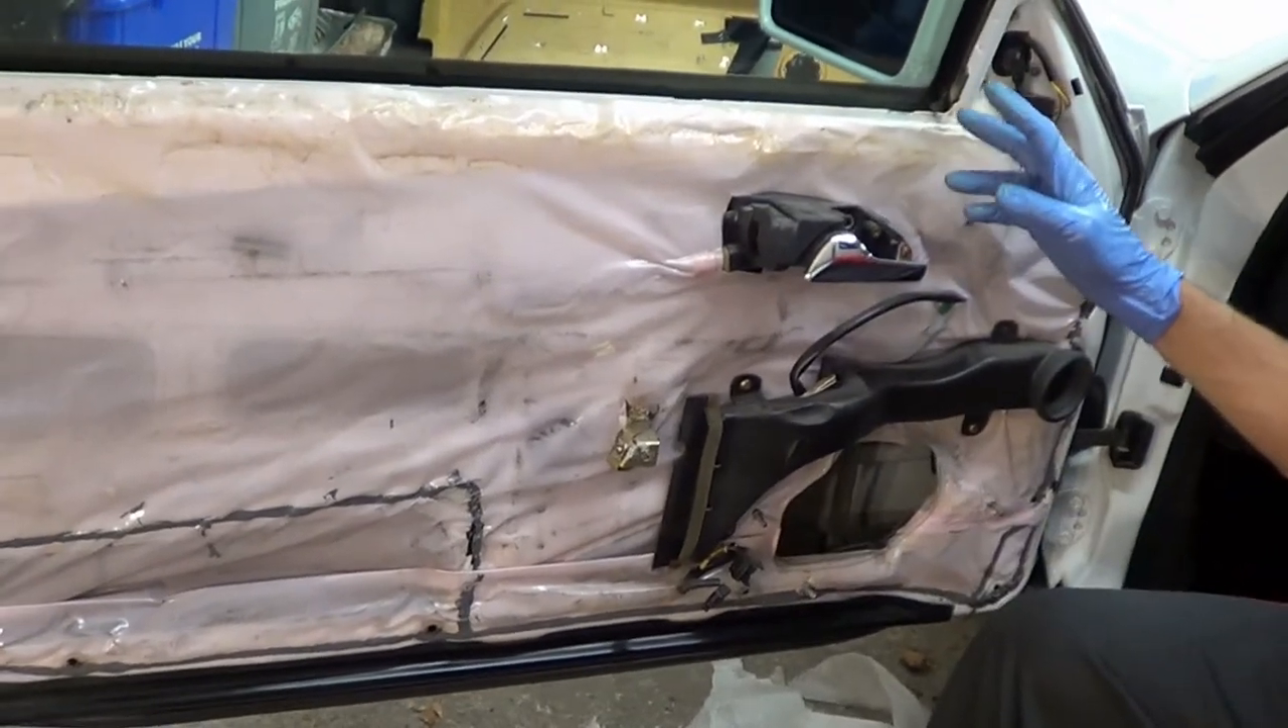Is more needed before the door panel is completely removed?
No.